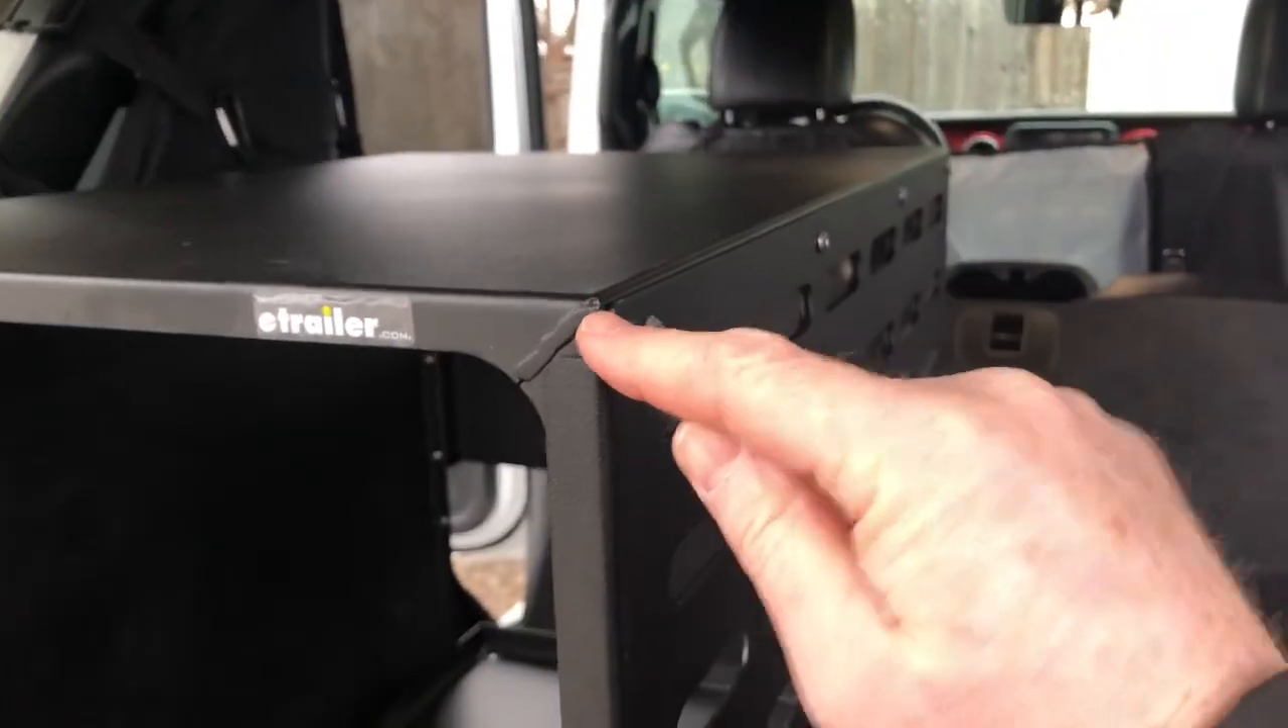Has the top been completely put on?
Yes.